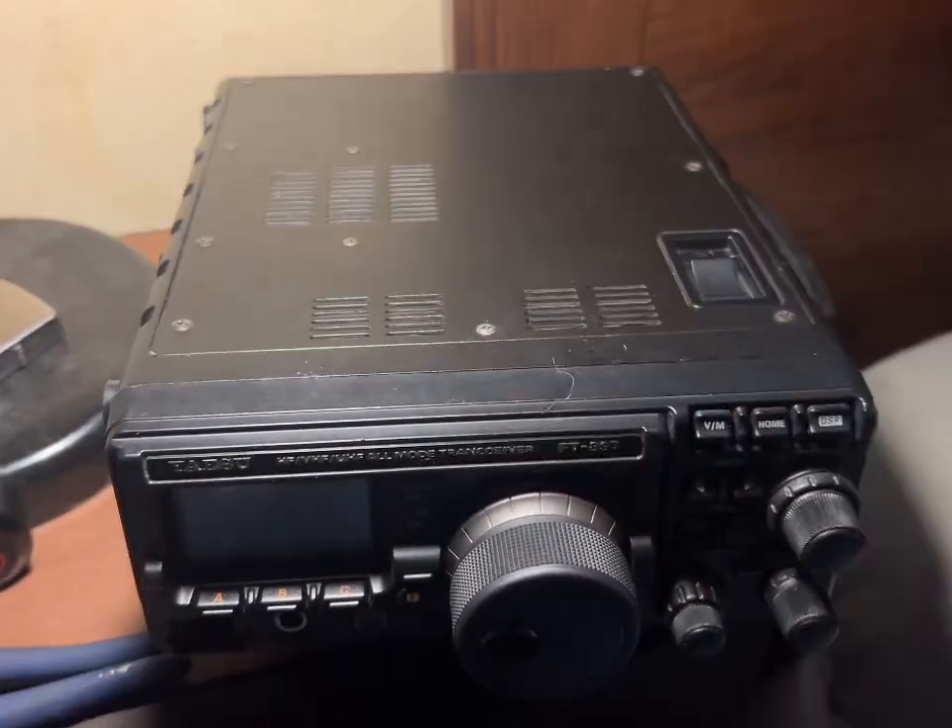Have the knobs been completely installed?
Yes.